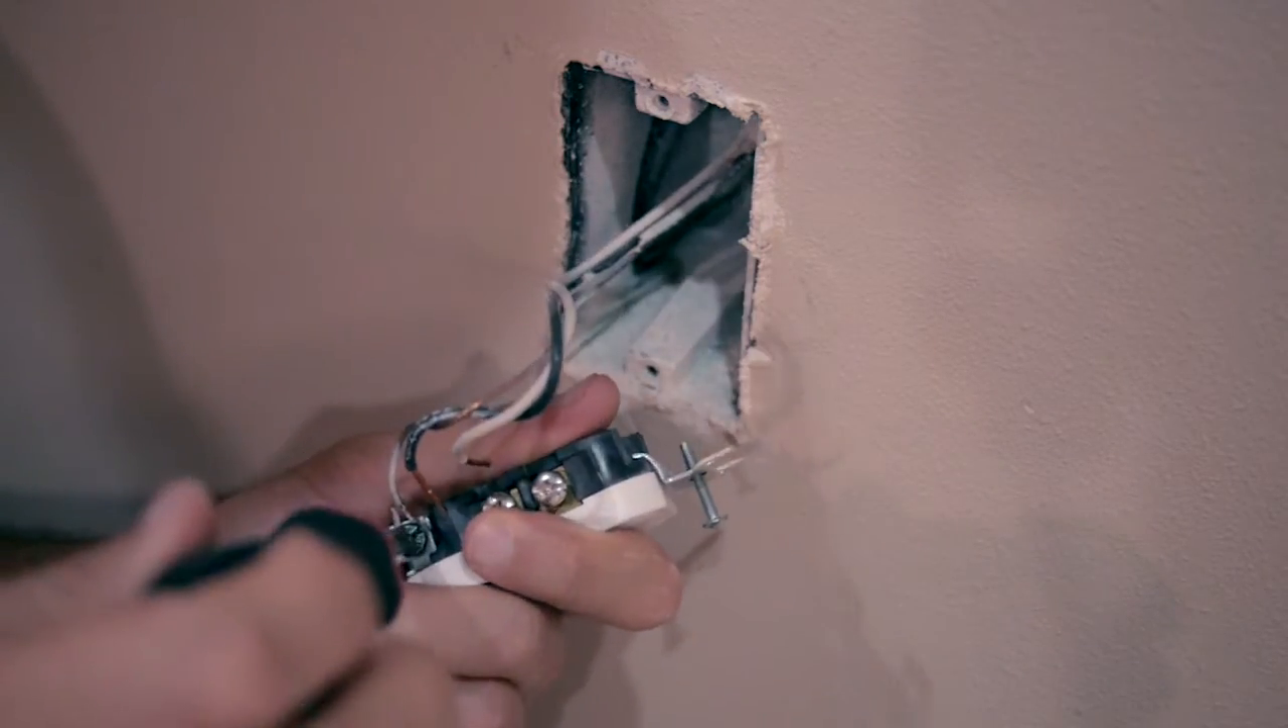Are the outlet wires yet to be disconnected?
Yes.